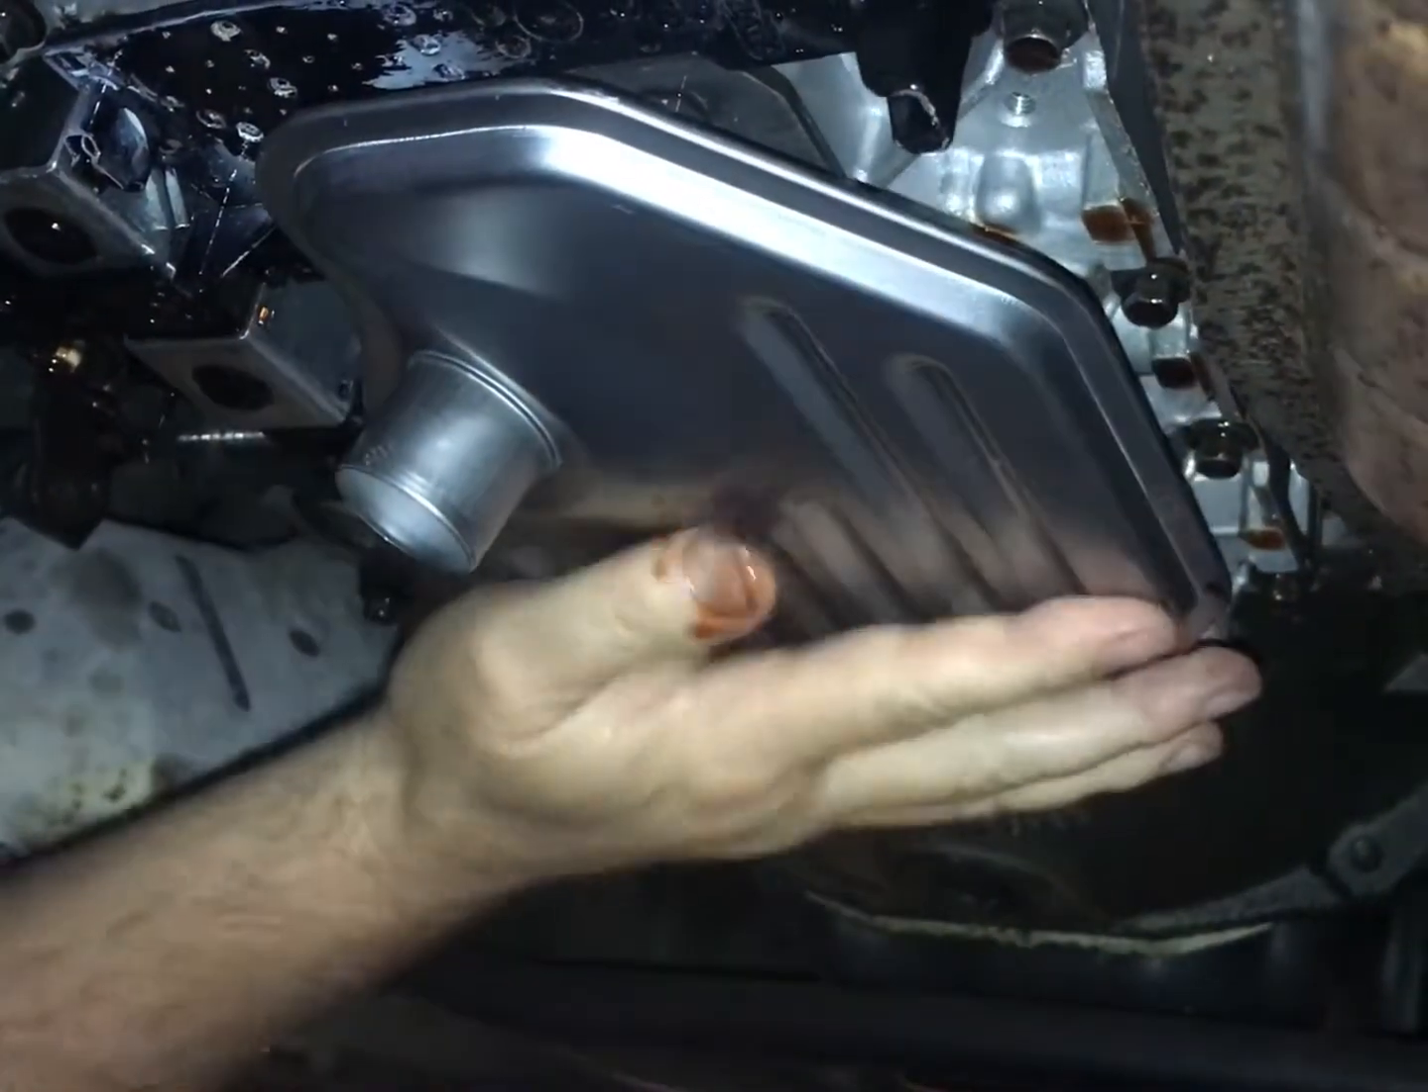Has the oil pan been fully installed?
No.